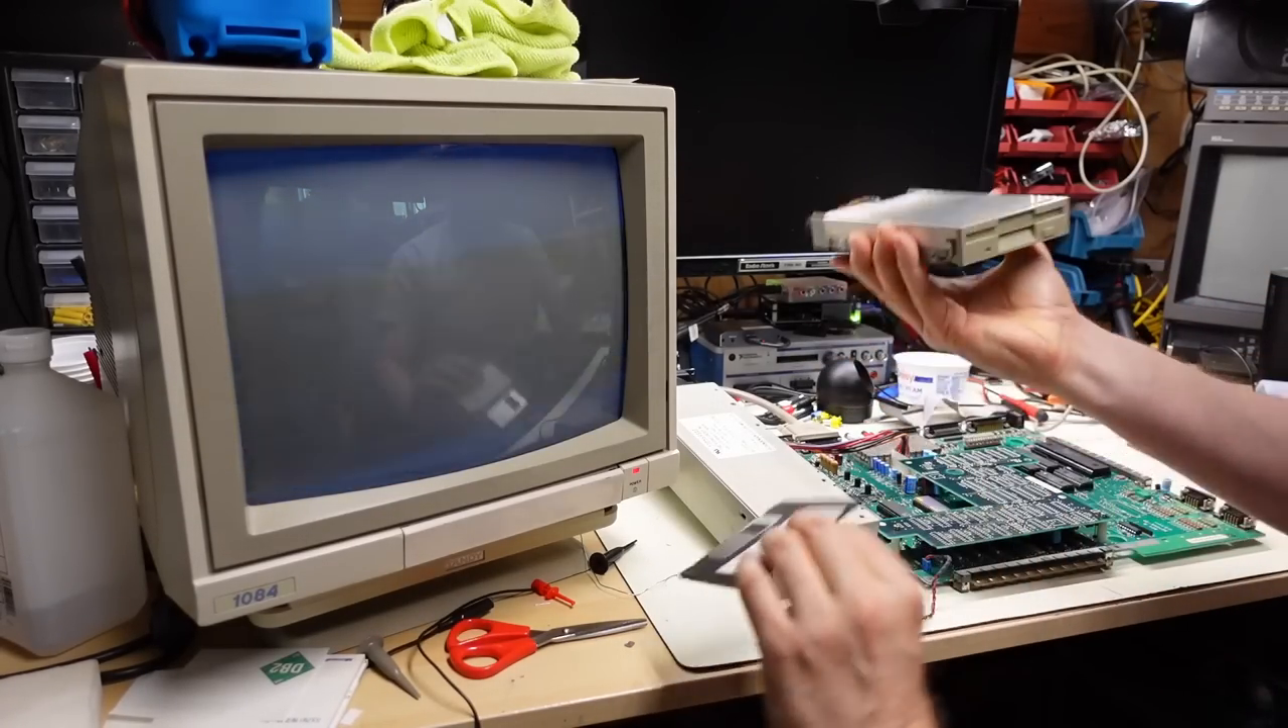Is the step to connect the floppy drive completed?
No.